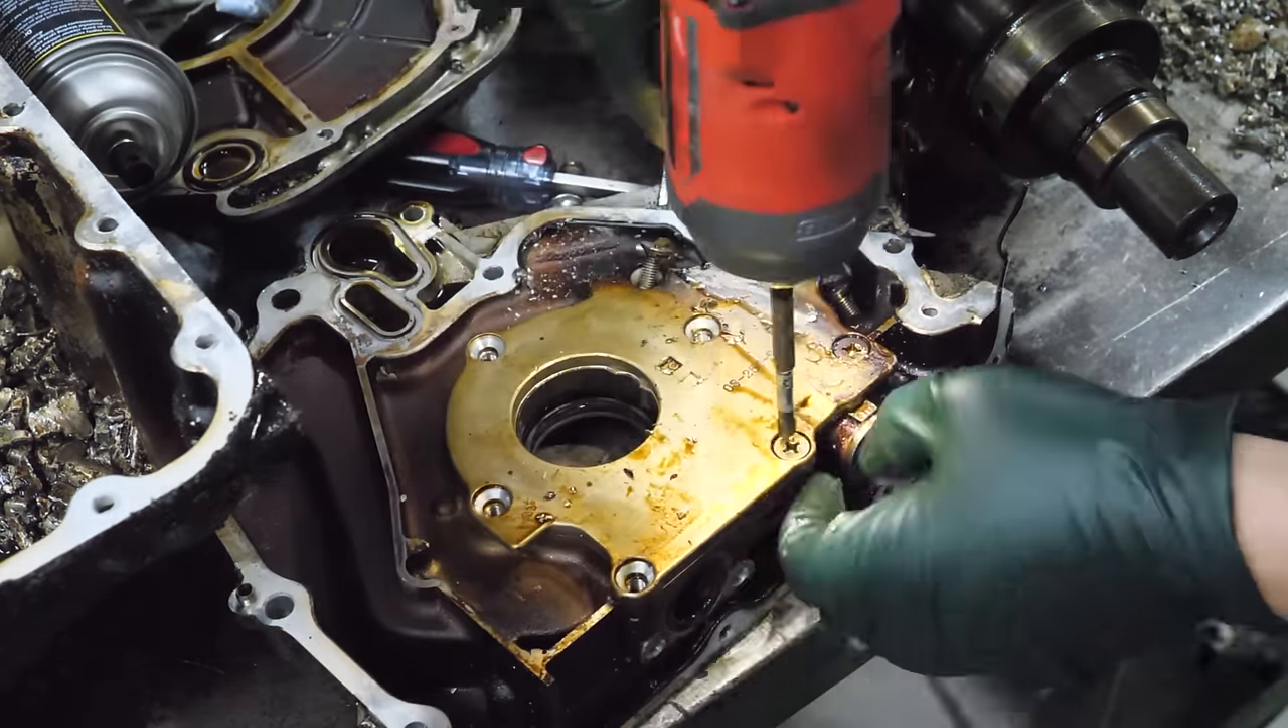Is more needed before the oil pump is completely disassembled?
Yes.